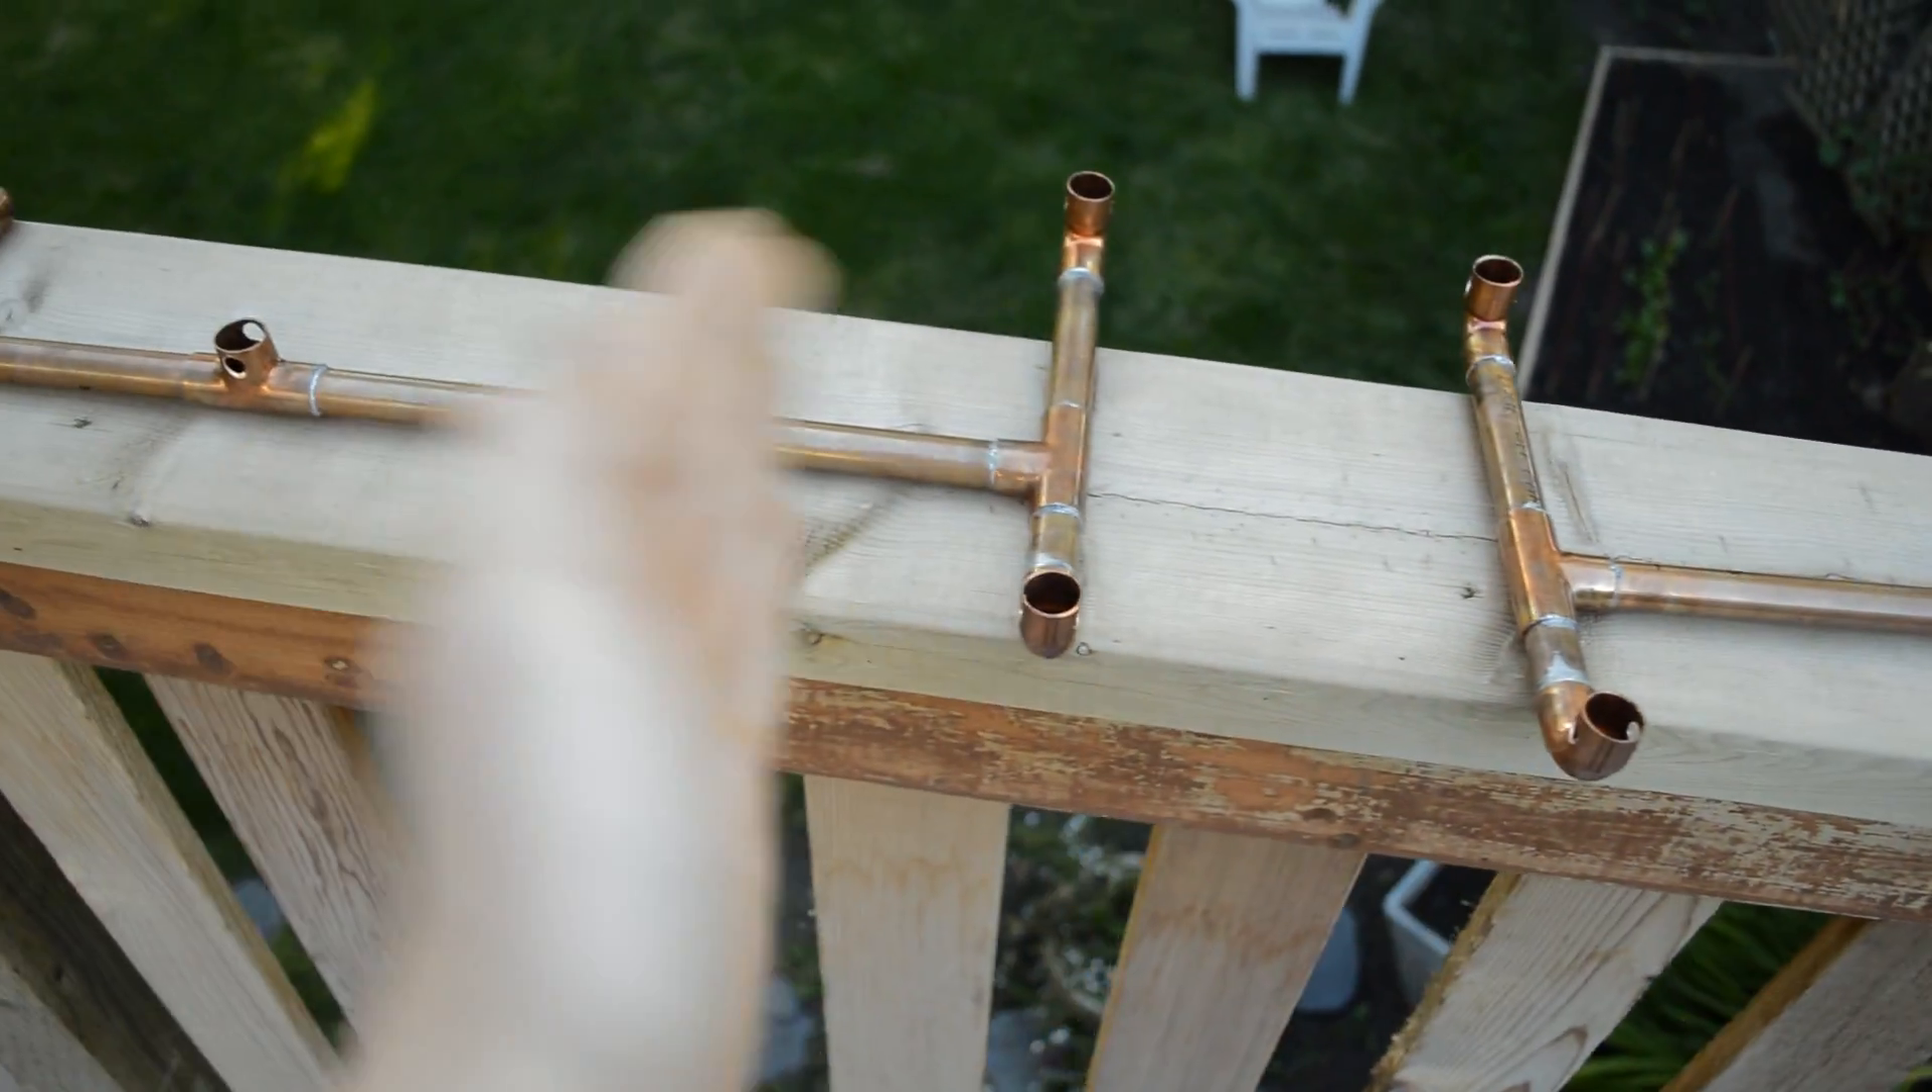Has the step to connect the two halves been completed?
No.